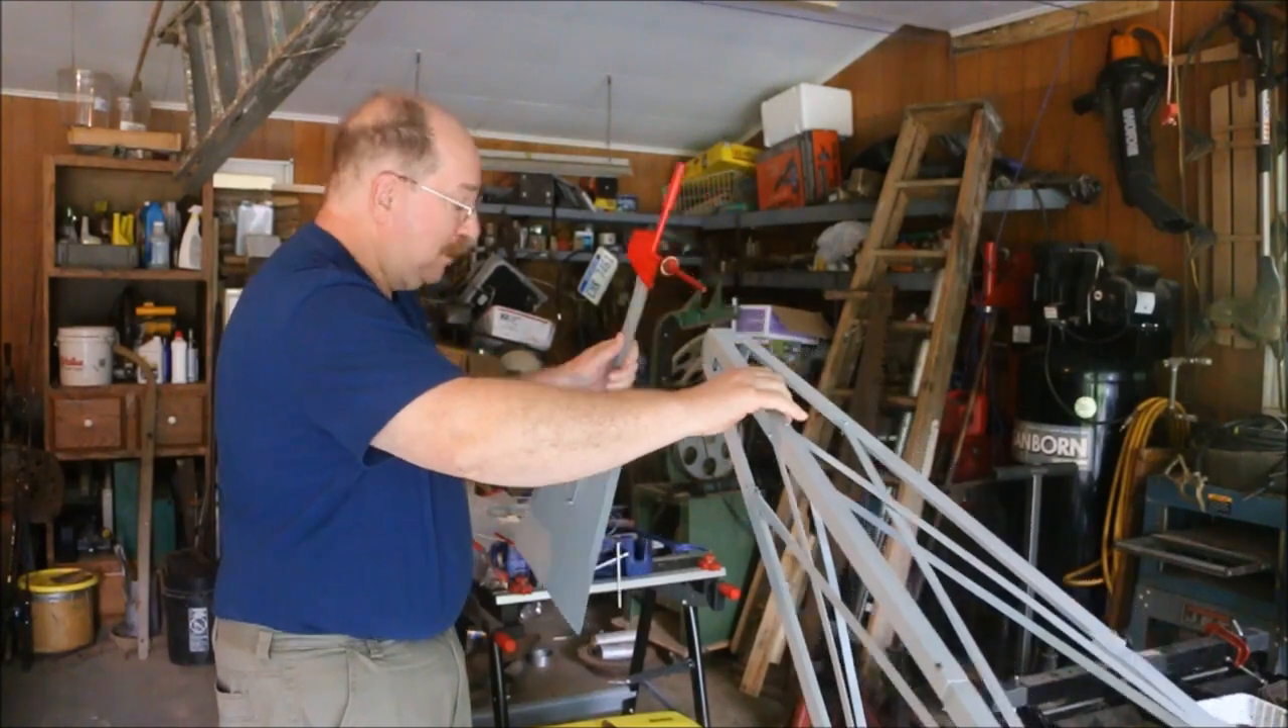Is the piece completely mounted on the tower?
No.